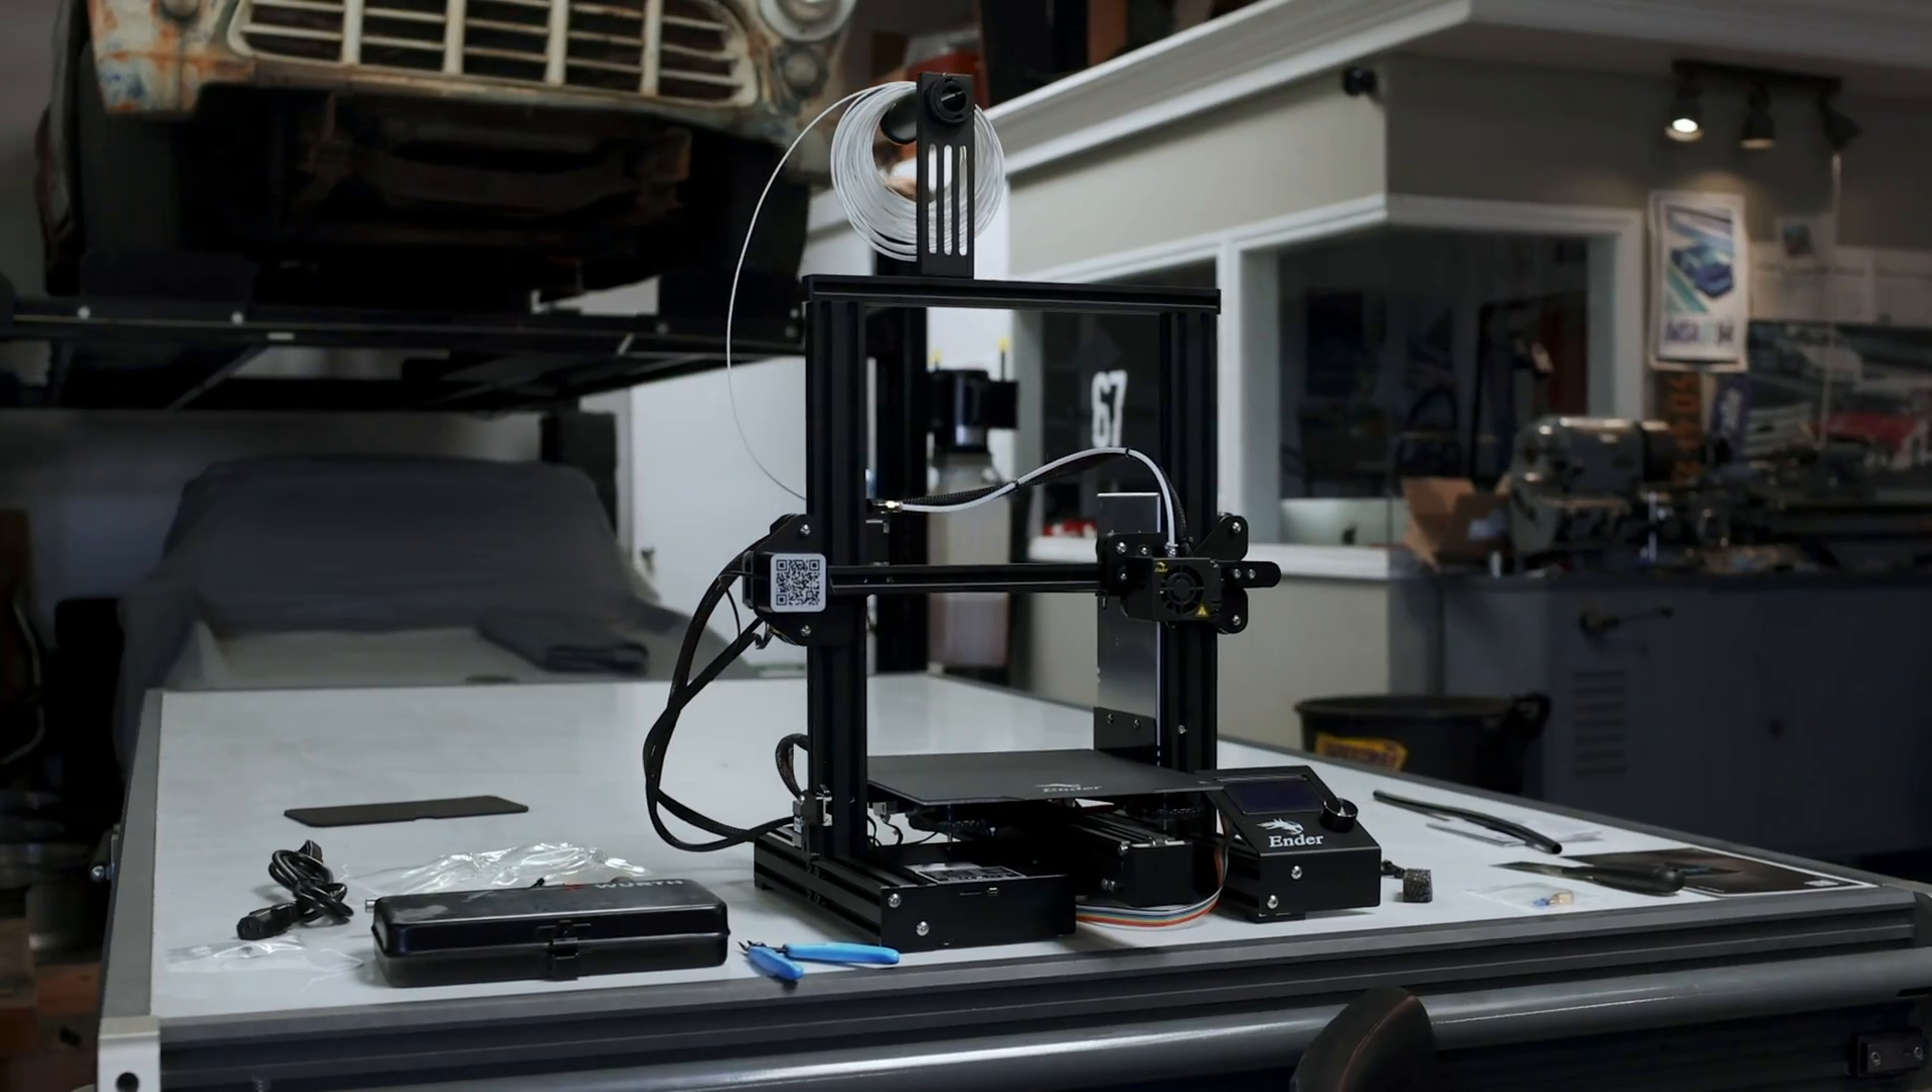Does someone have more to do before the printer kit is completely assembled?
No.